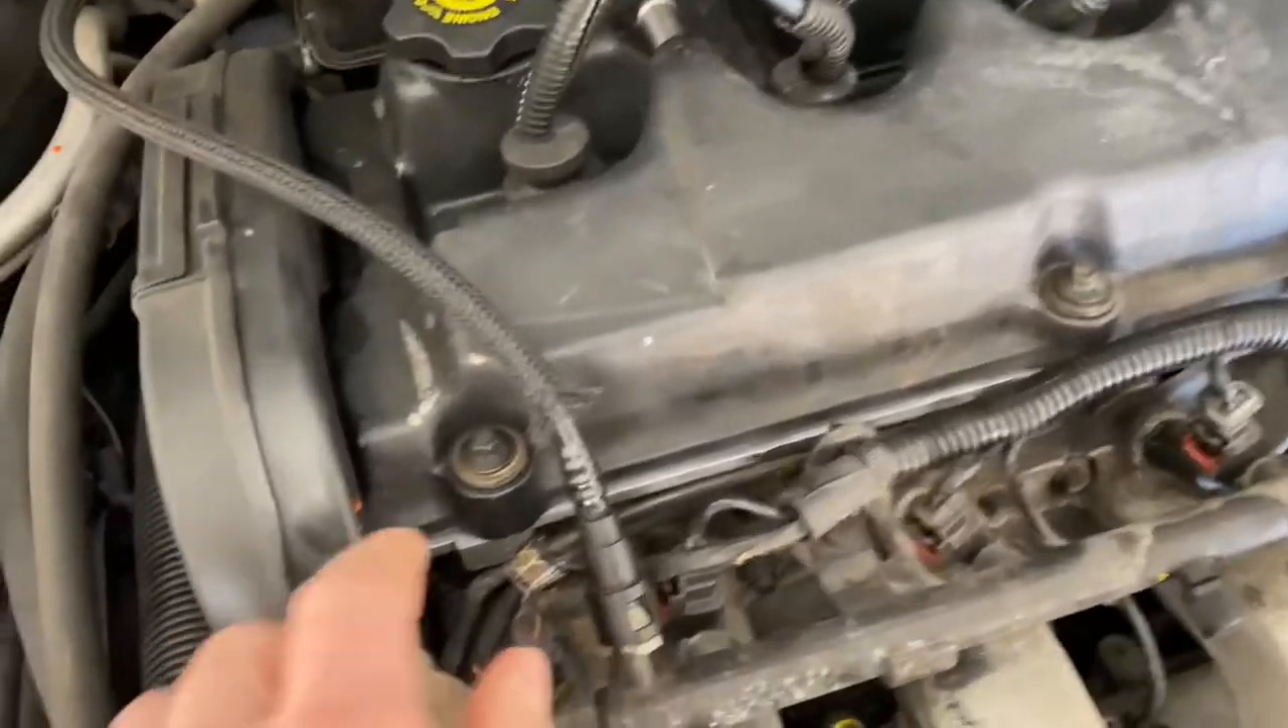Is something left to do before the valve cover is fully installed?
No.